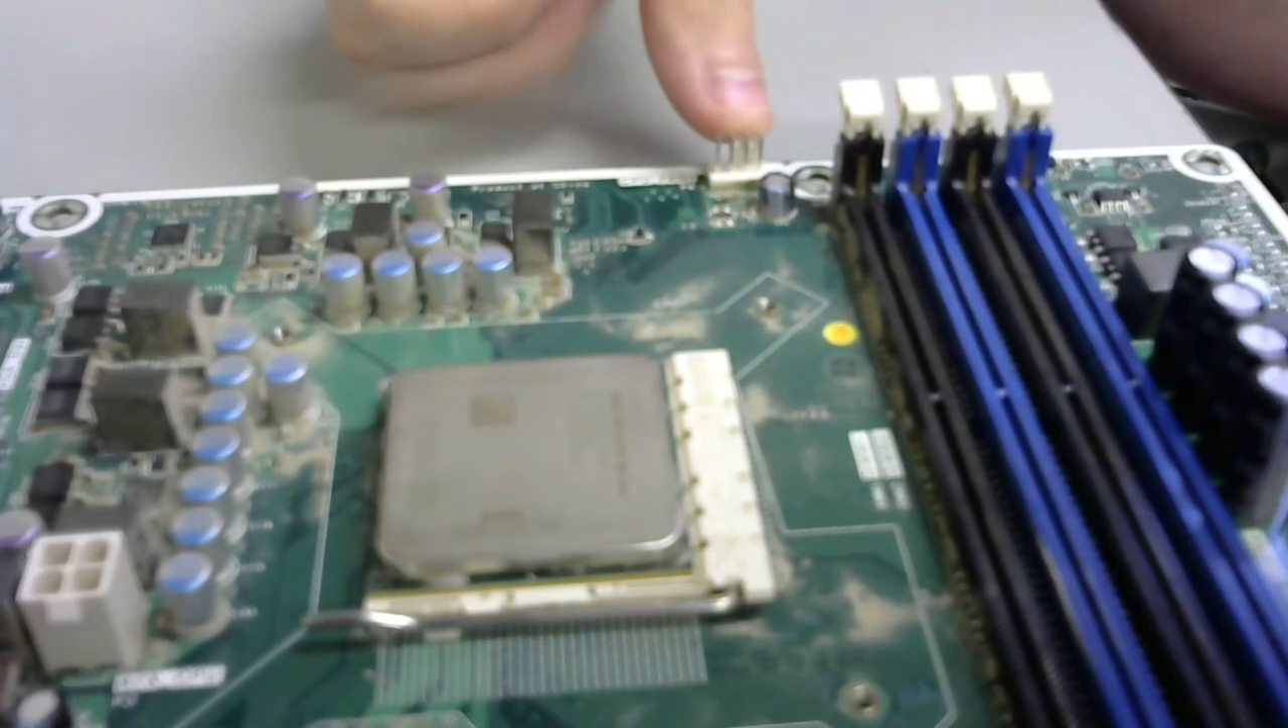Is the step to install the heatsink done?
No.